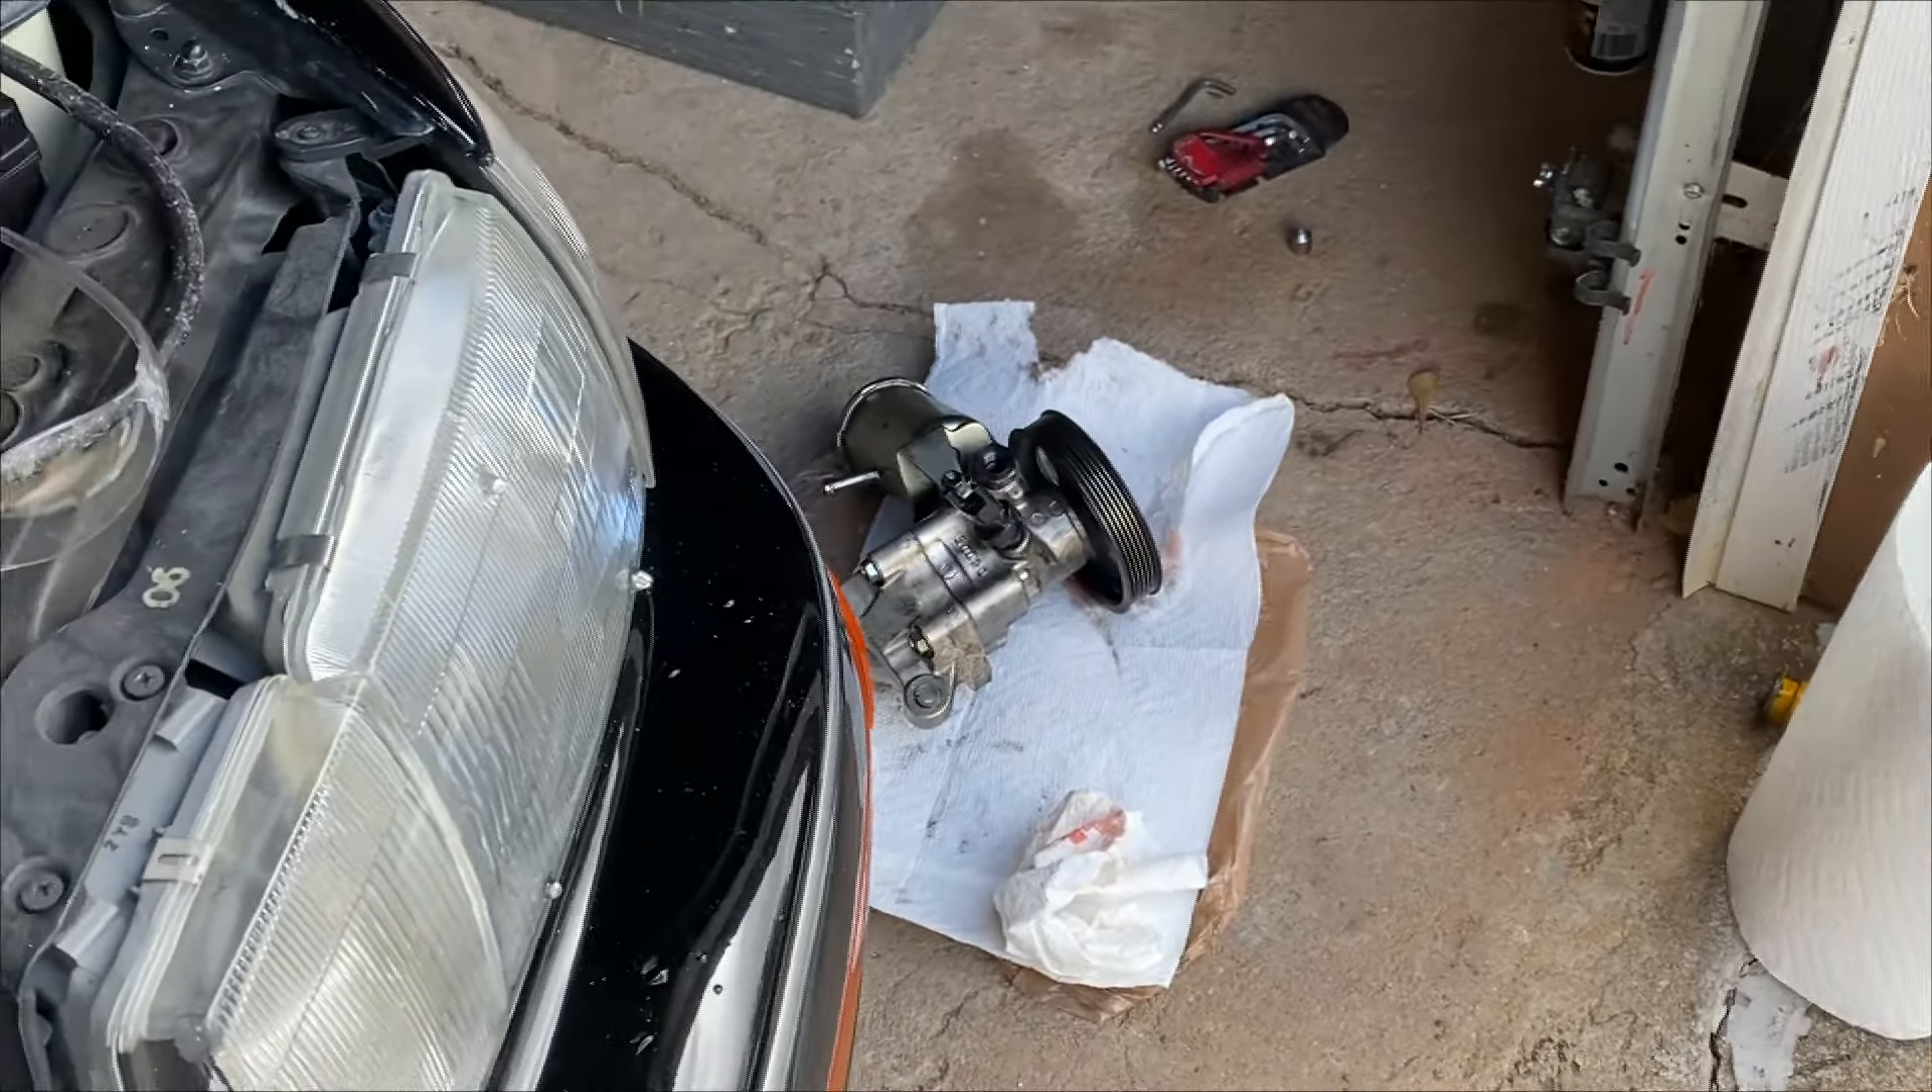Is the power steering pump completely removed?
Yes.